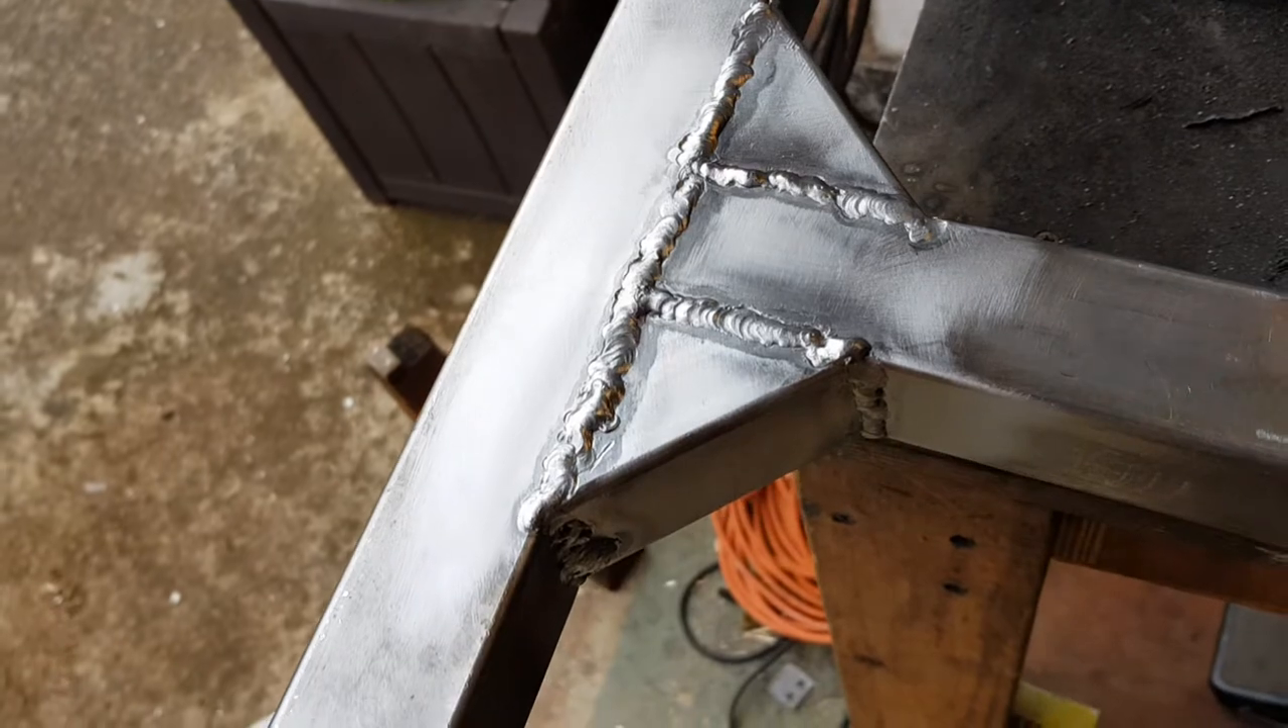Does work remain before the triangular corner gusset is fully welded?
No.